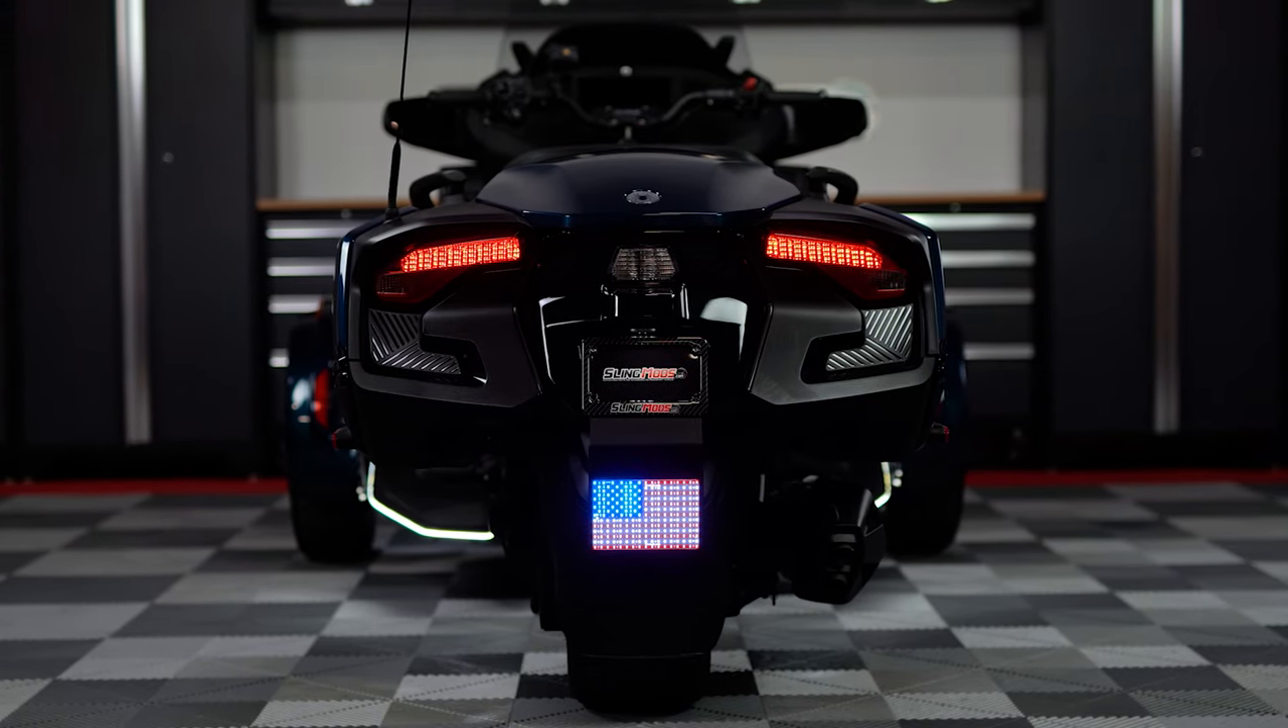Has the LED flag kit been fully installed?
Yes.